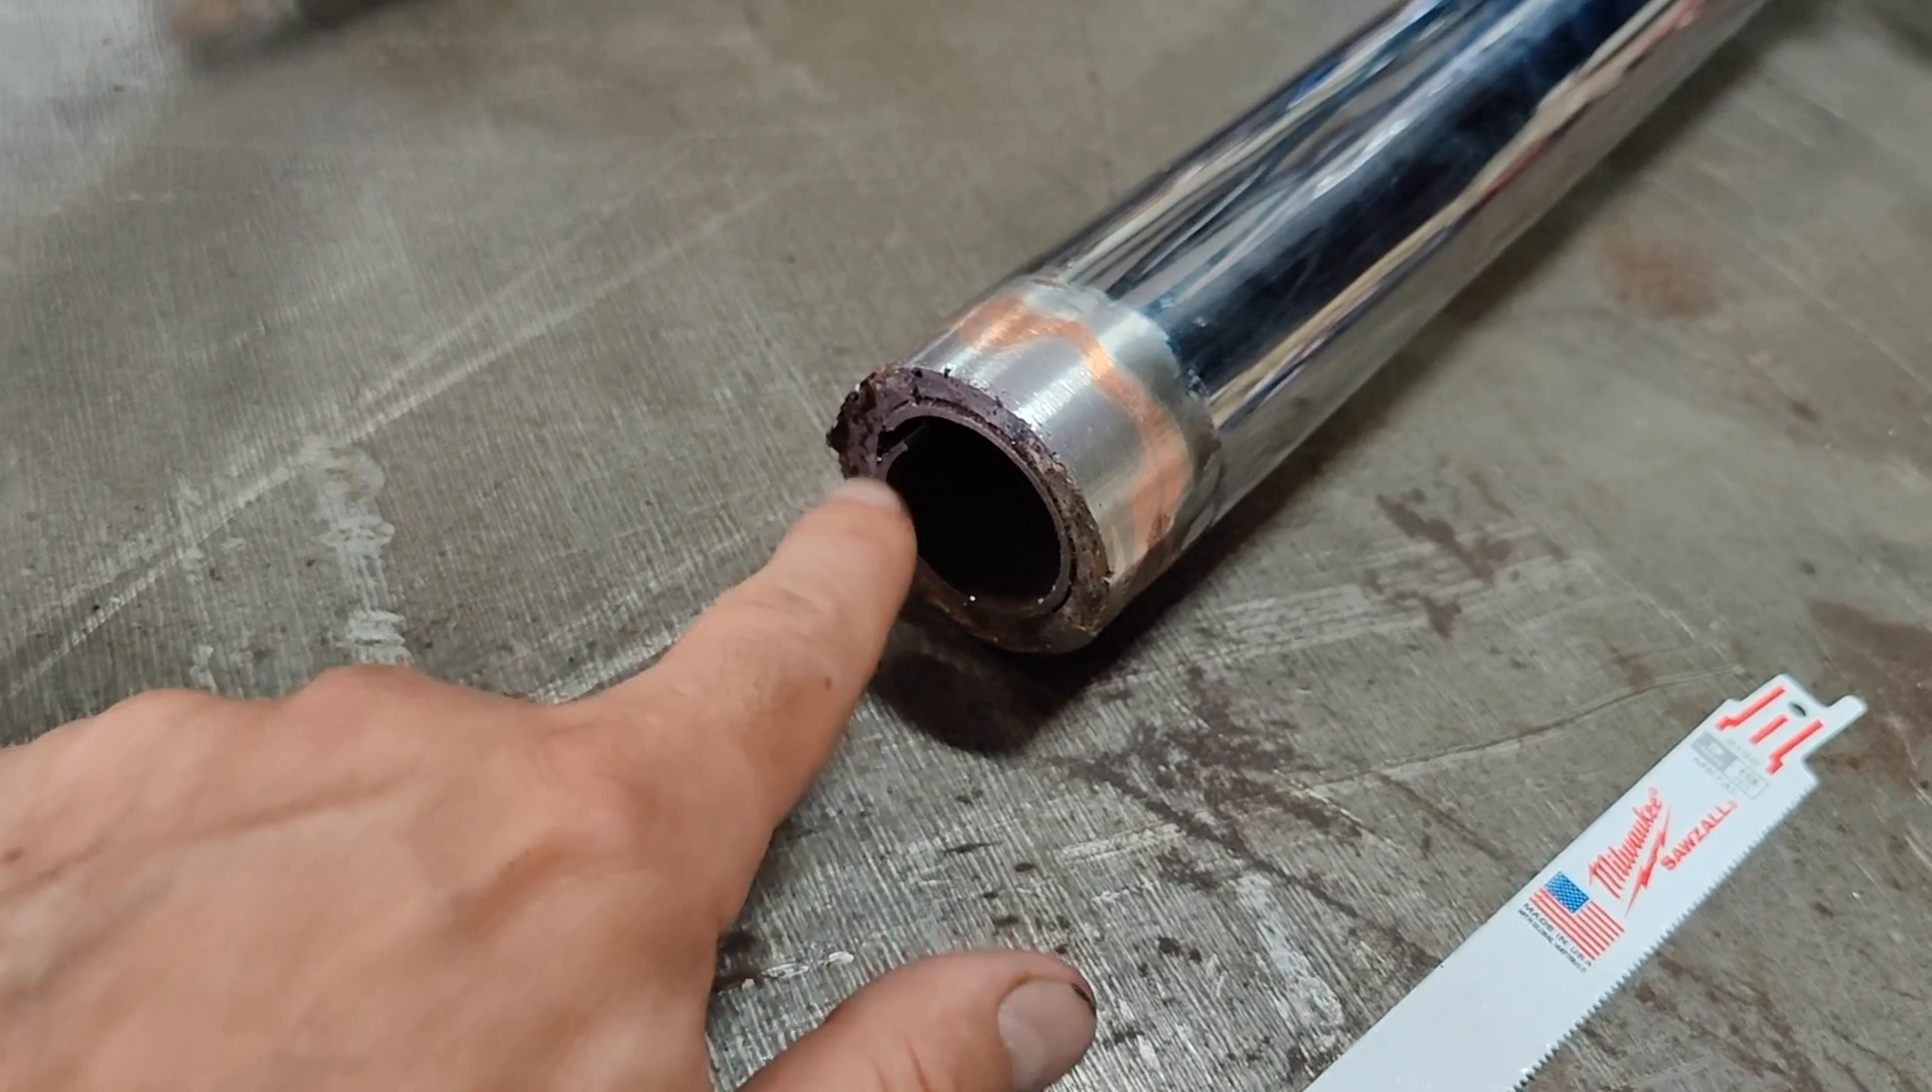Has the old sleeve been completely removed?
No.